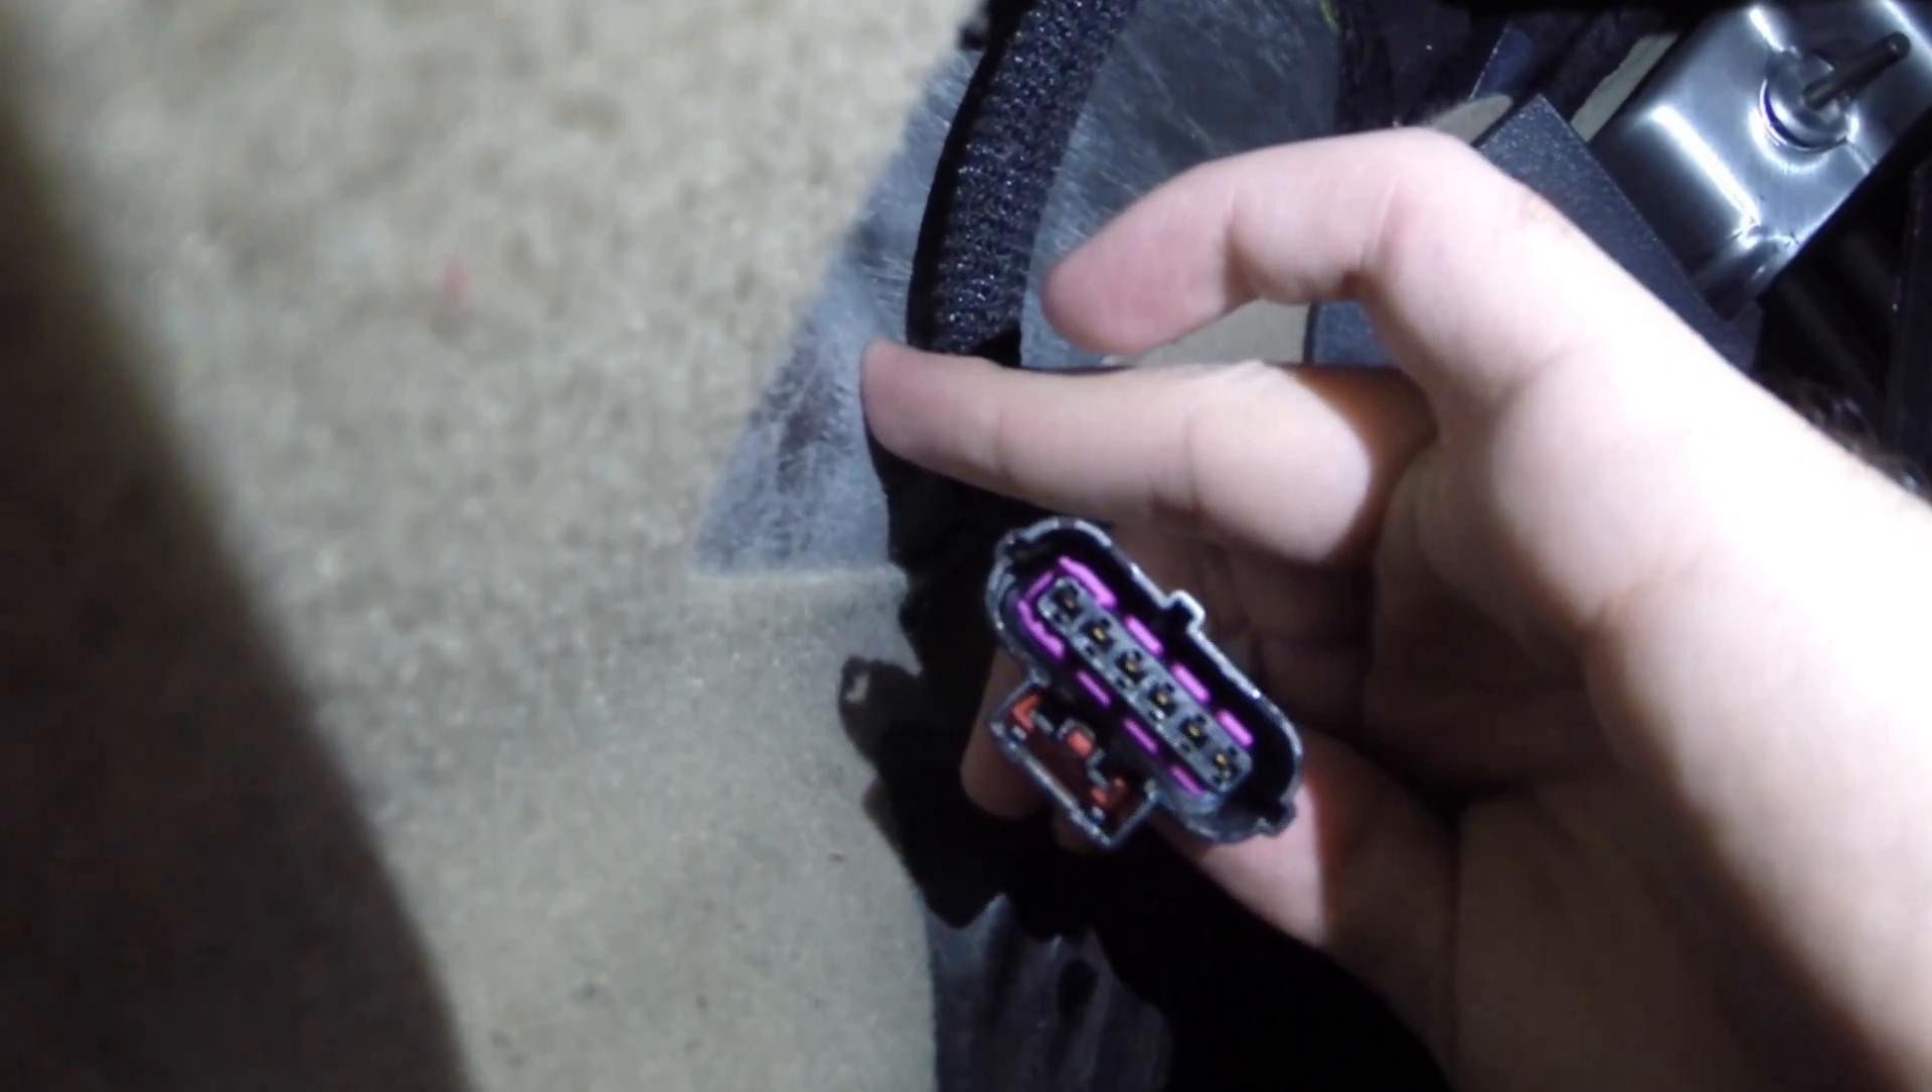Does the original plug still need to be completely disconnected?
No.